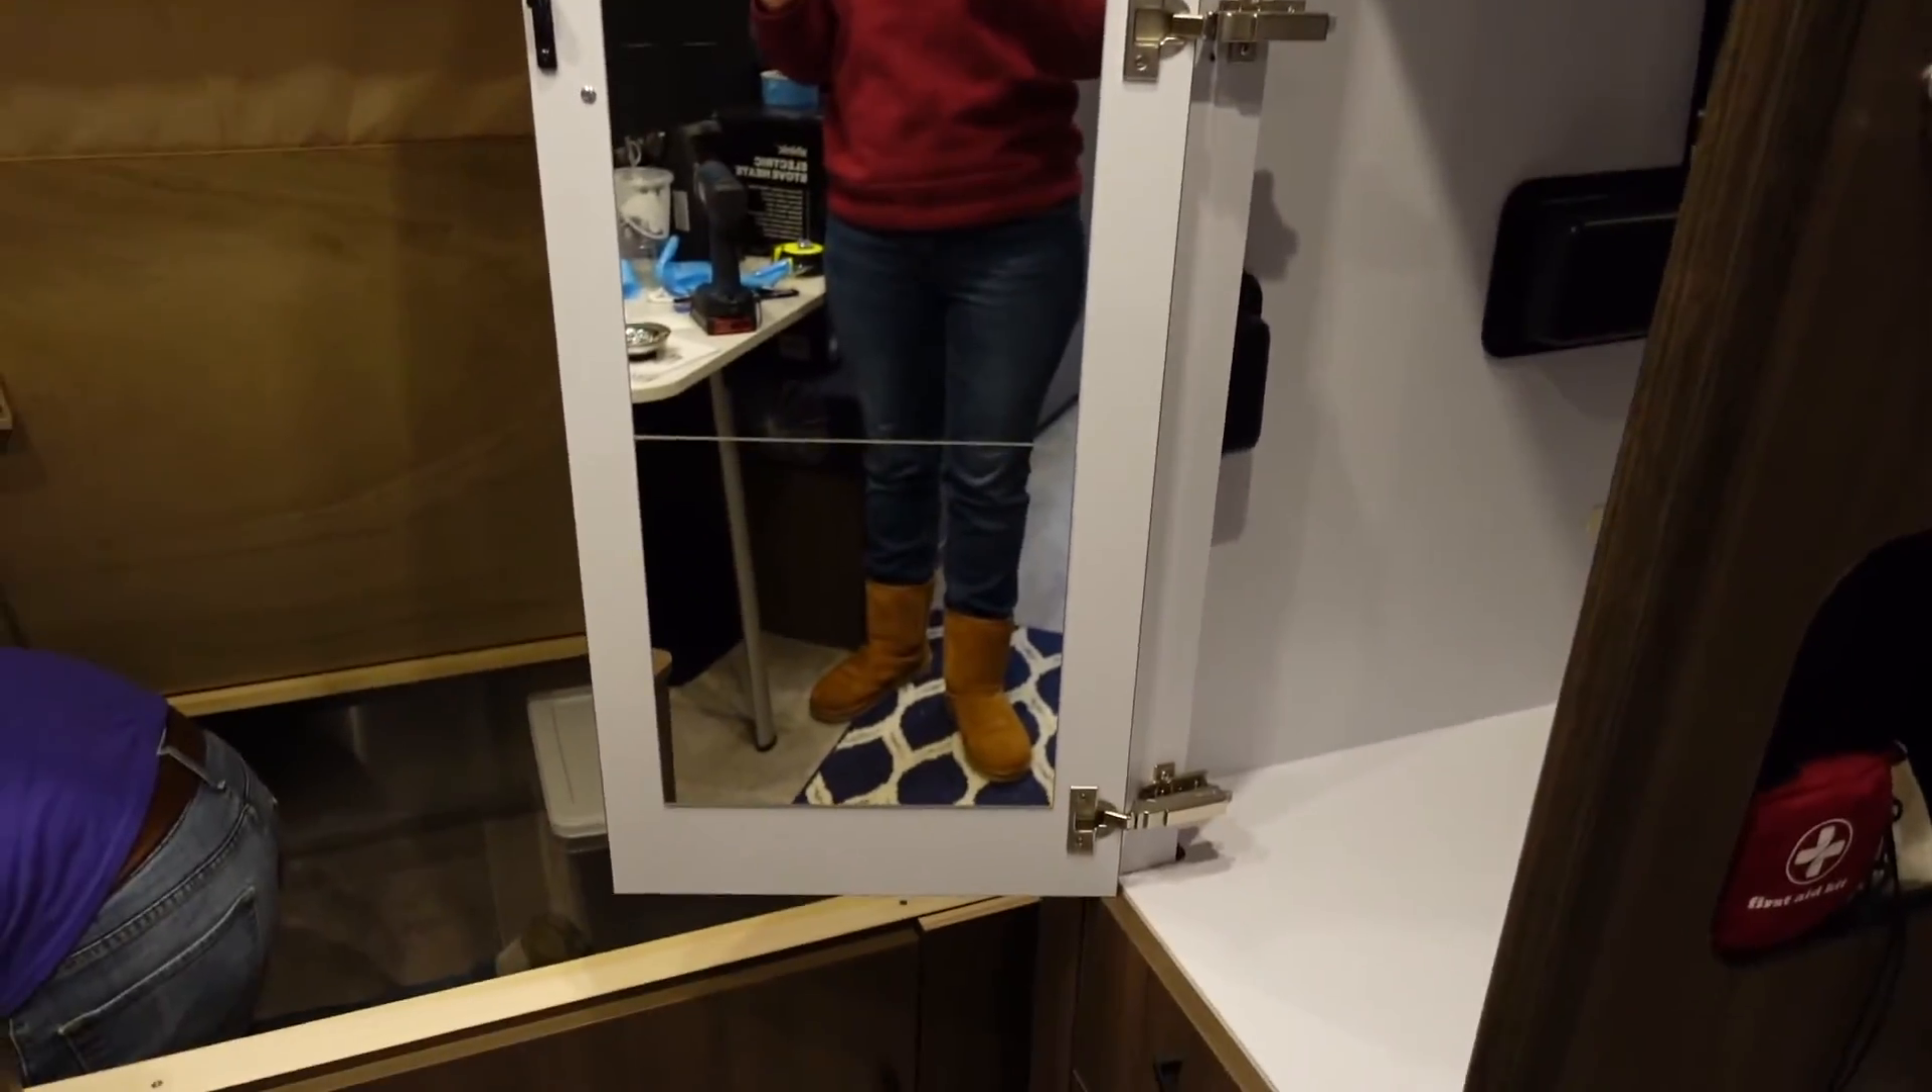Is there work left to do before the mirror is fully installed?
No.